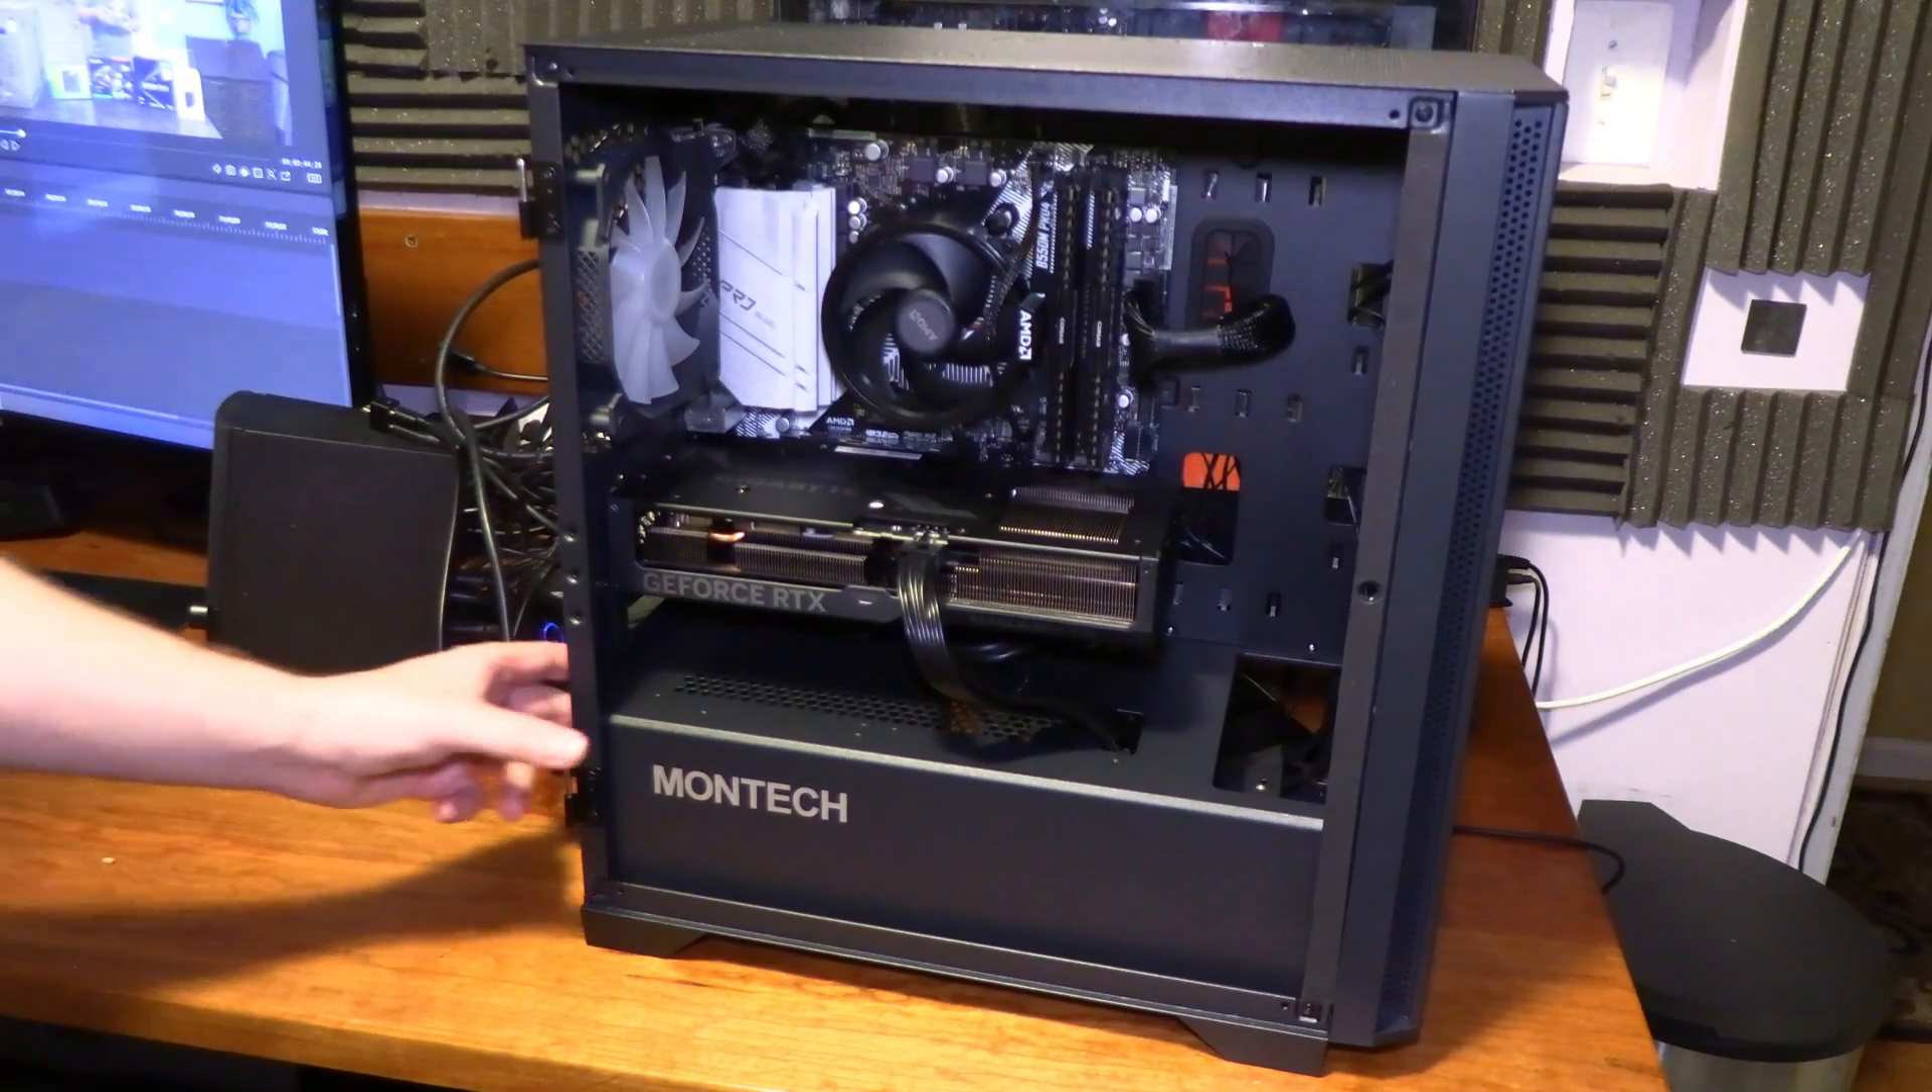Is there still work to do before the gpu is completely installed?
No.